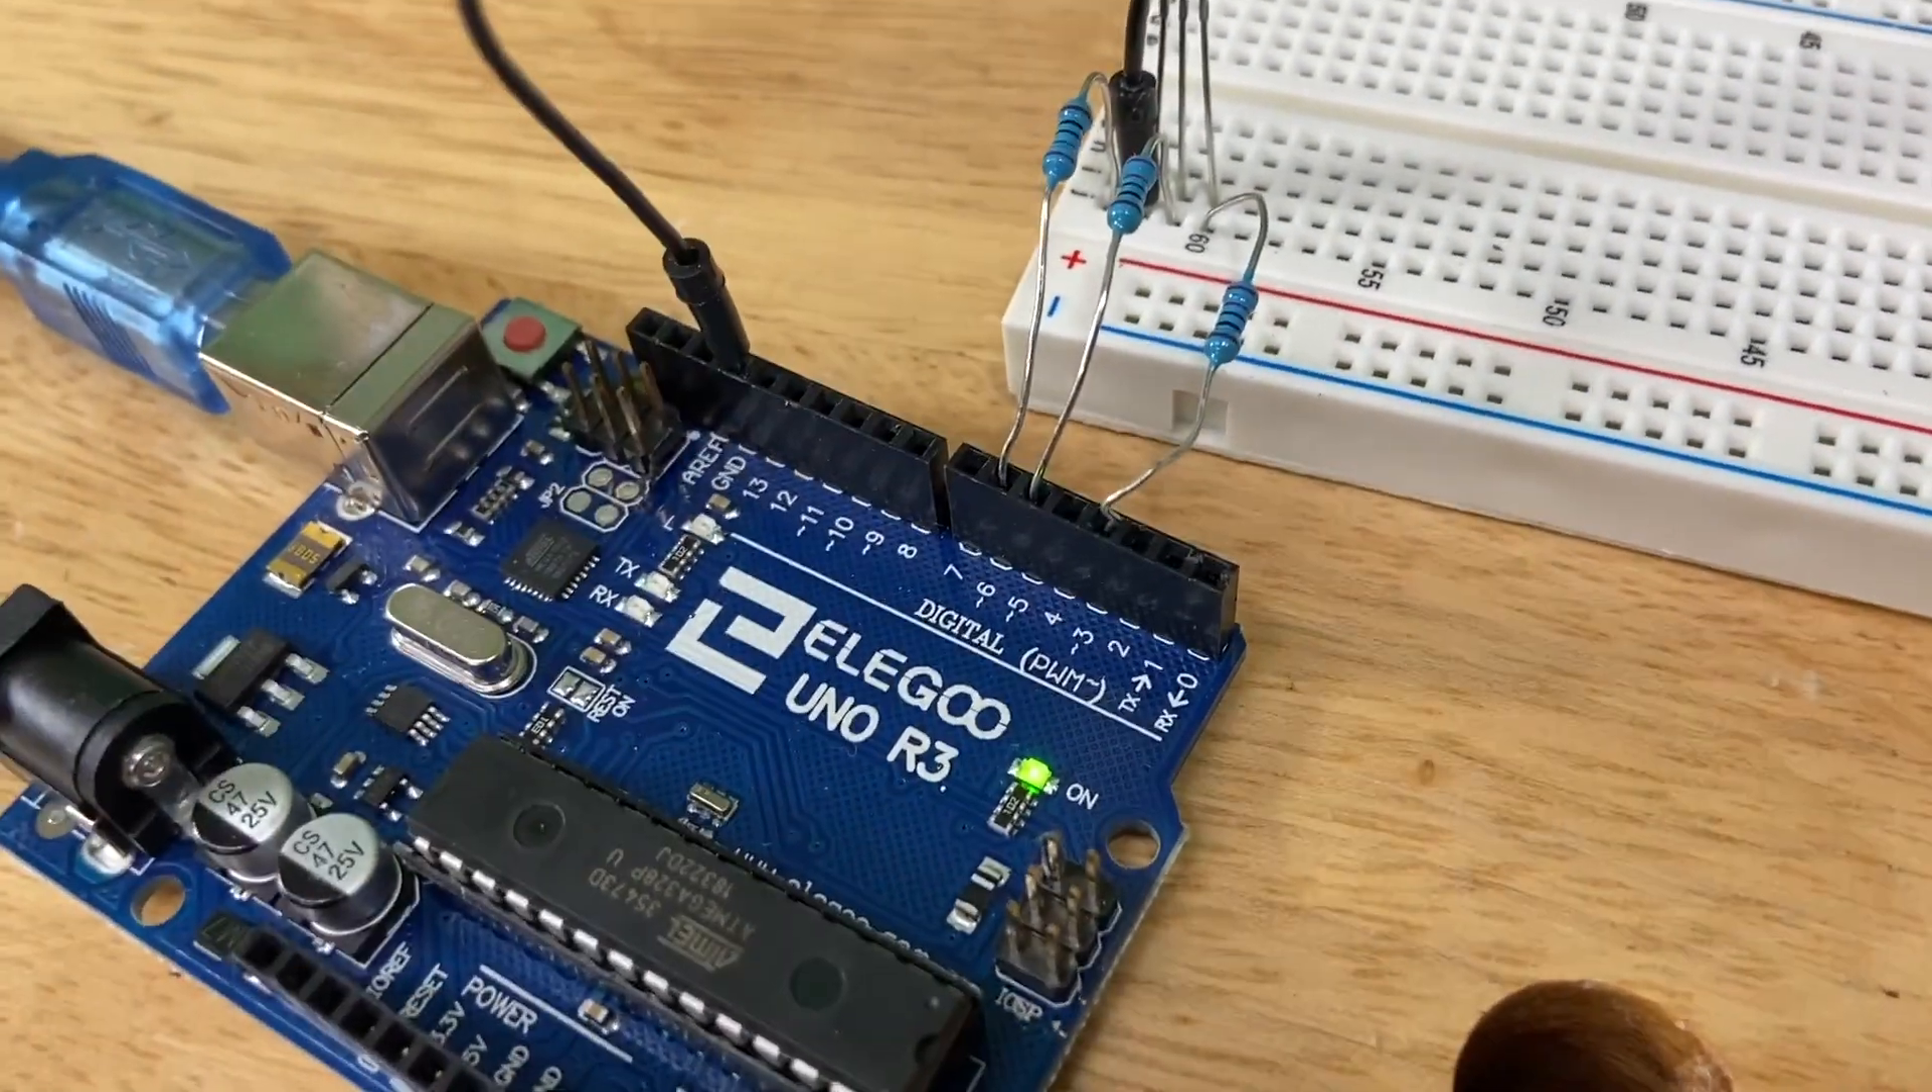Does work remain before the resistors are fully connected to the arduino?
No.